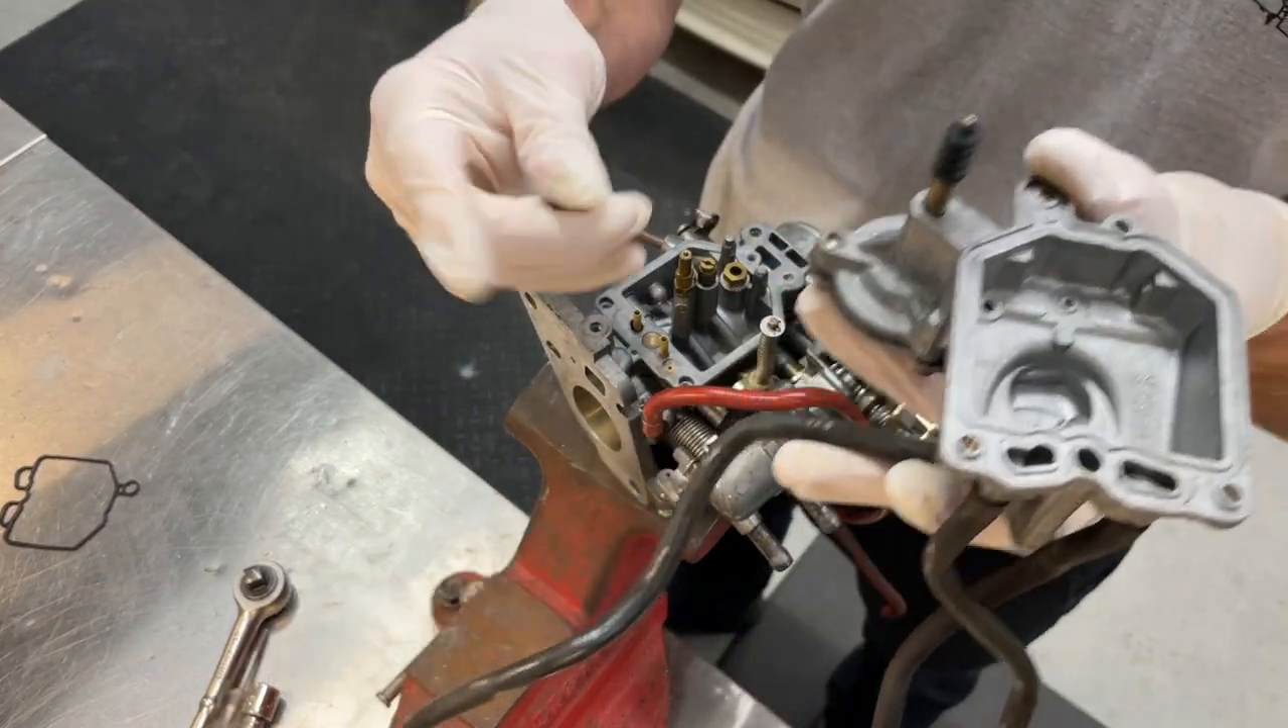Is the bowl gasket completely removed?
Yes.